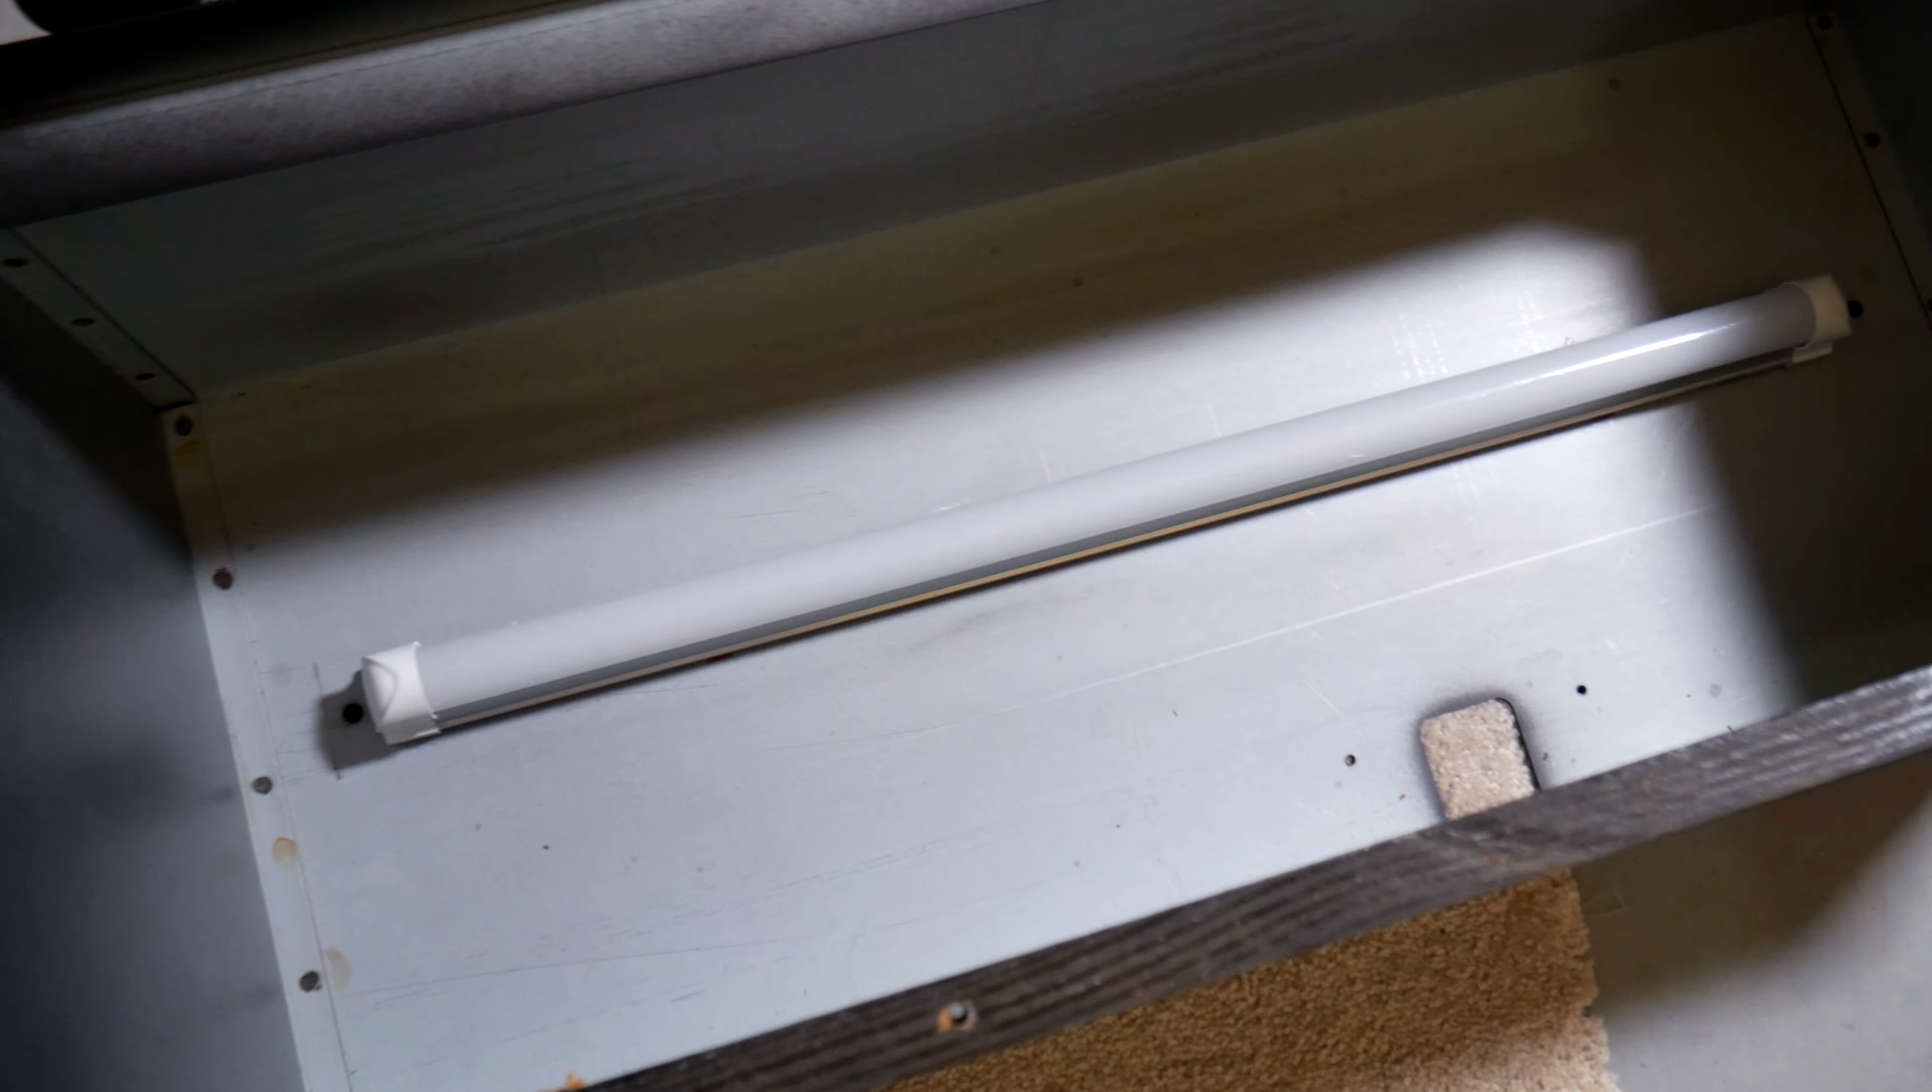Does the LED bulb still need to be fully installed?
No.